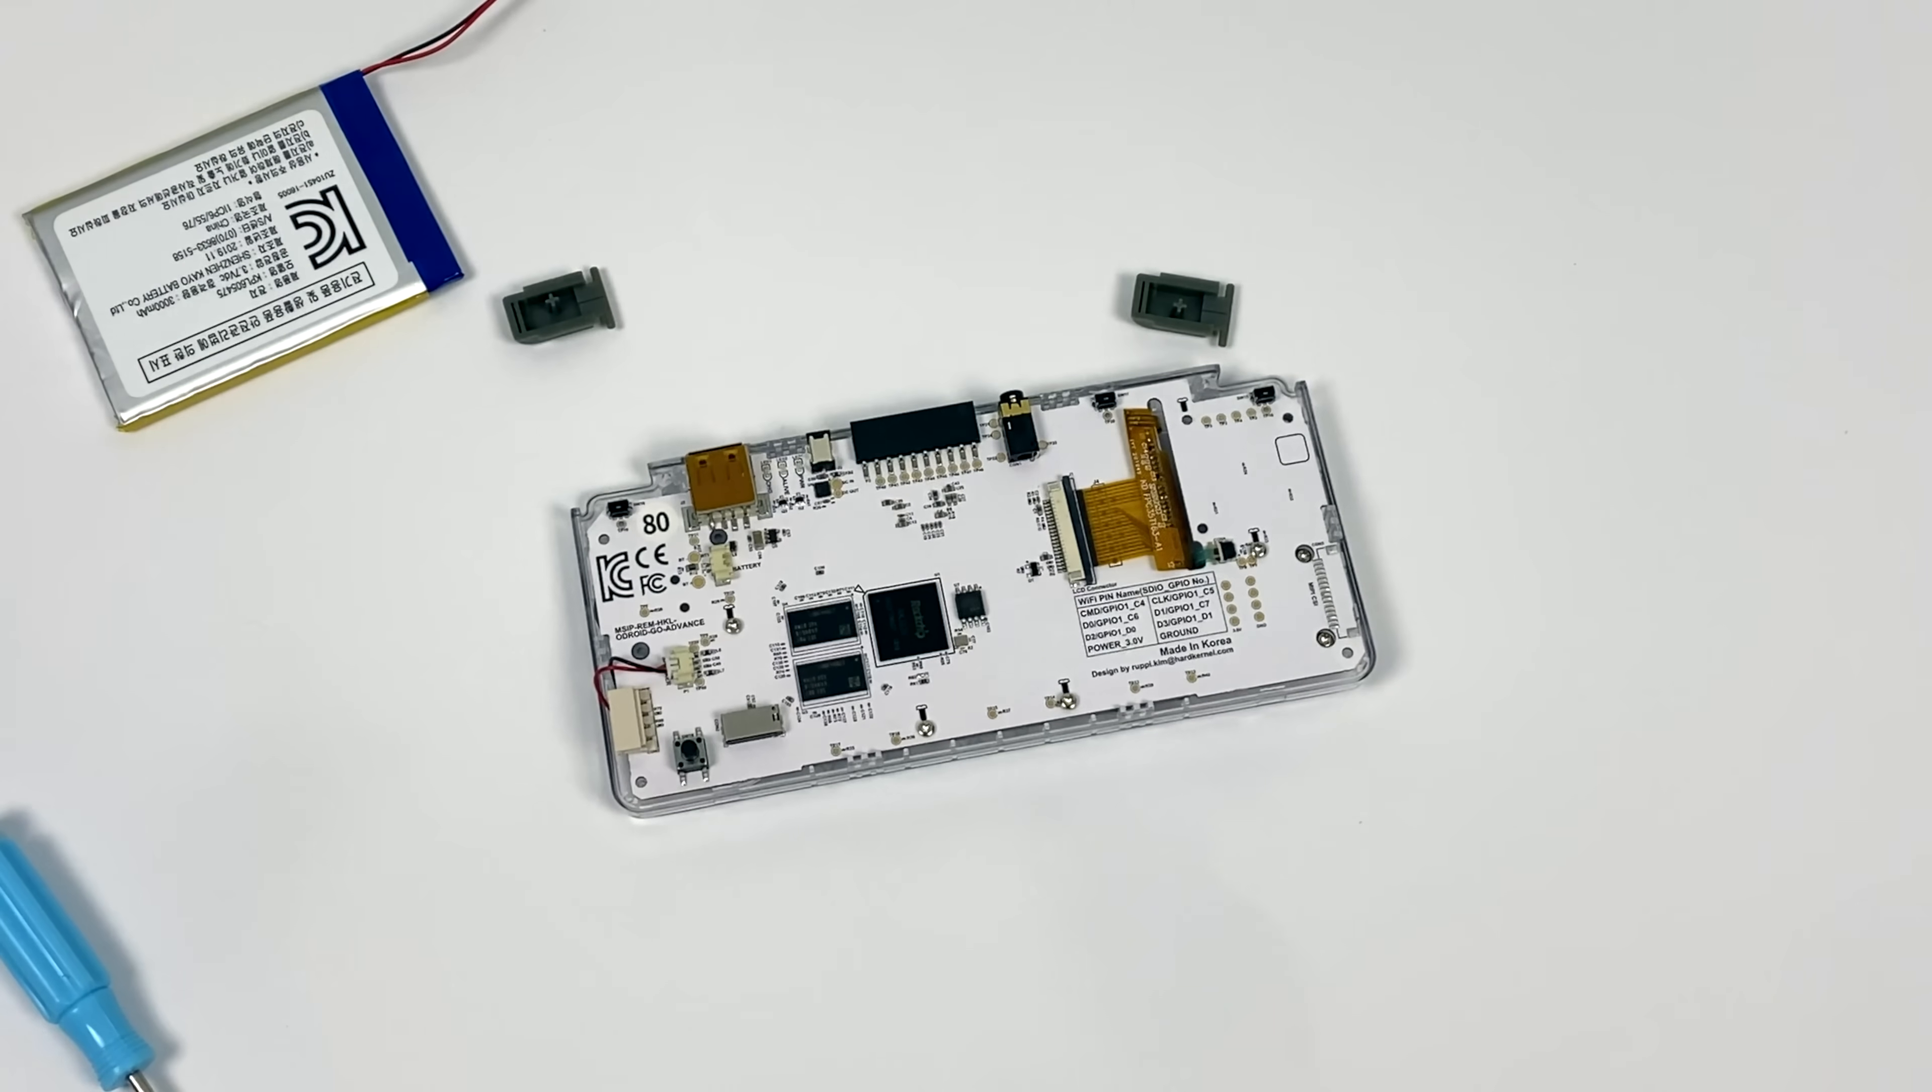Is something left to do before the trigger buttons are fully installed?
Yes.